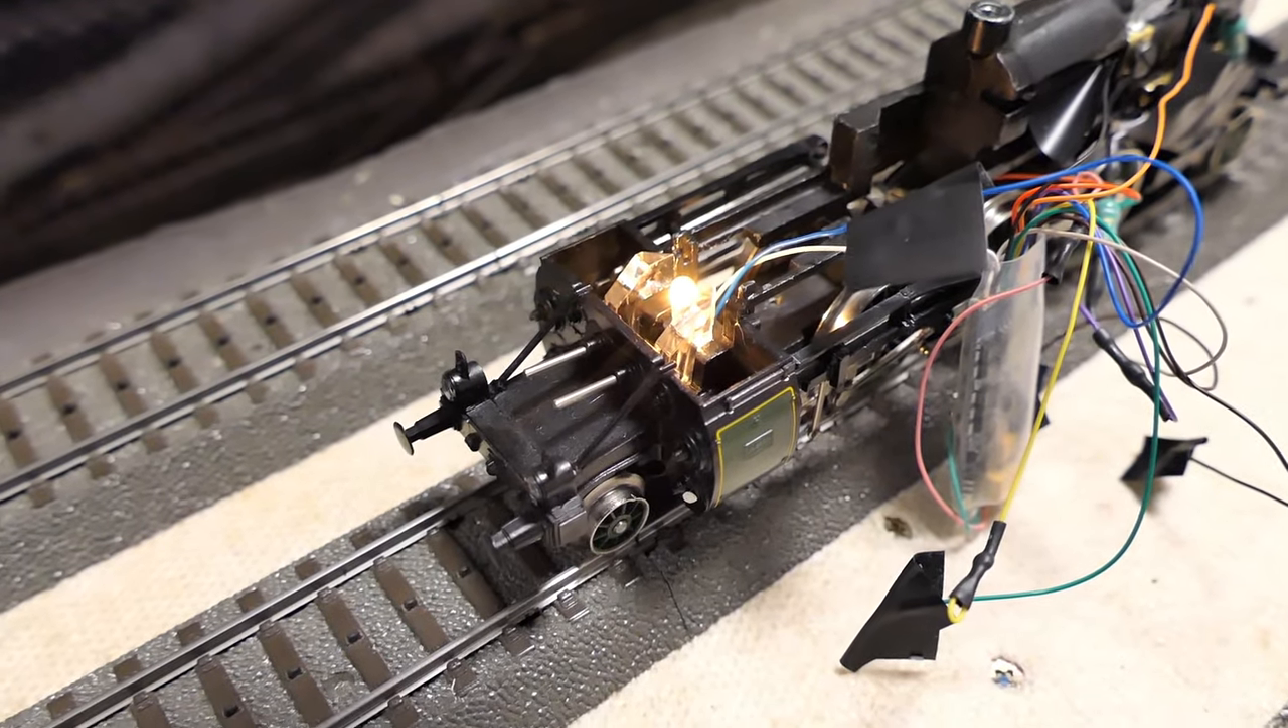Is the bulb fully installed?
Yes.